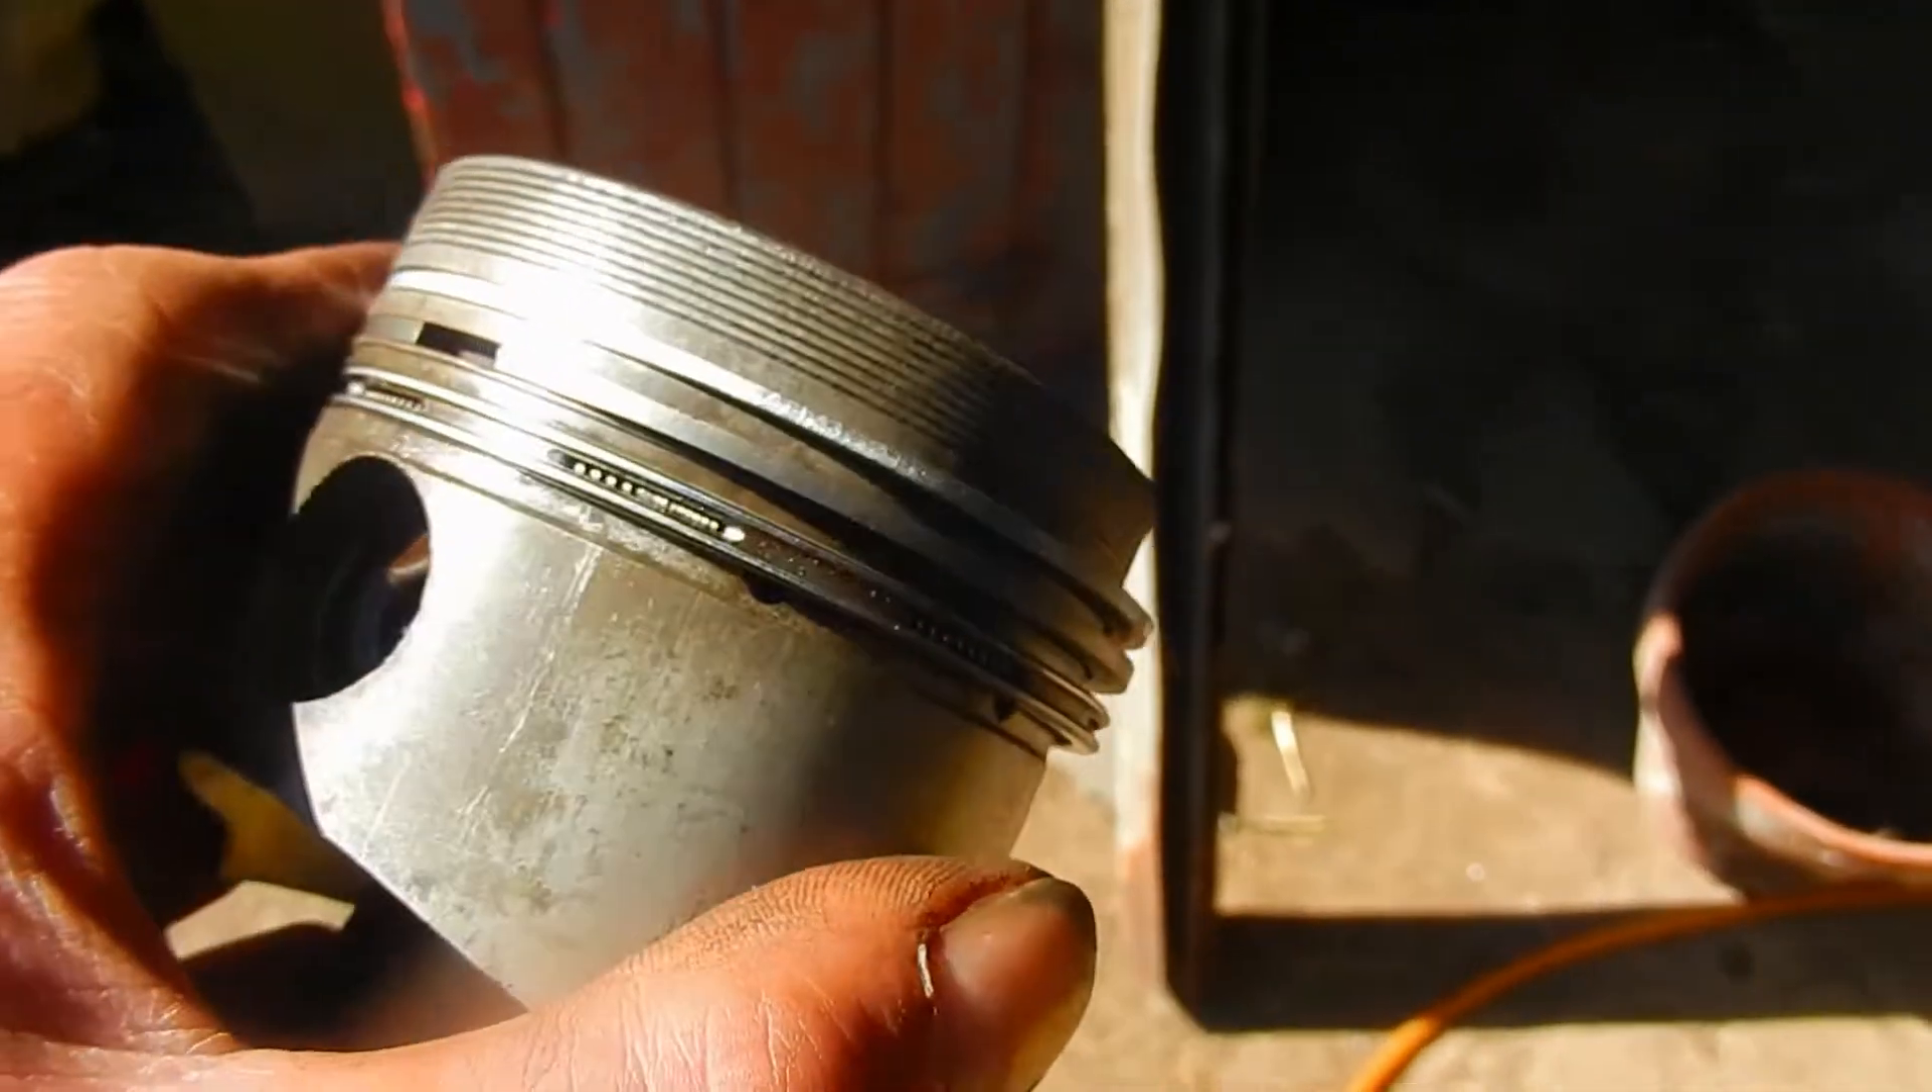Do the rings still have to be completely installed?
No.